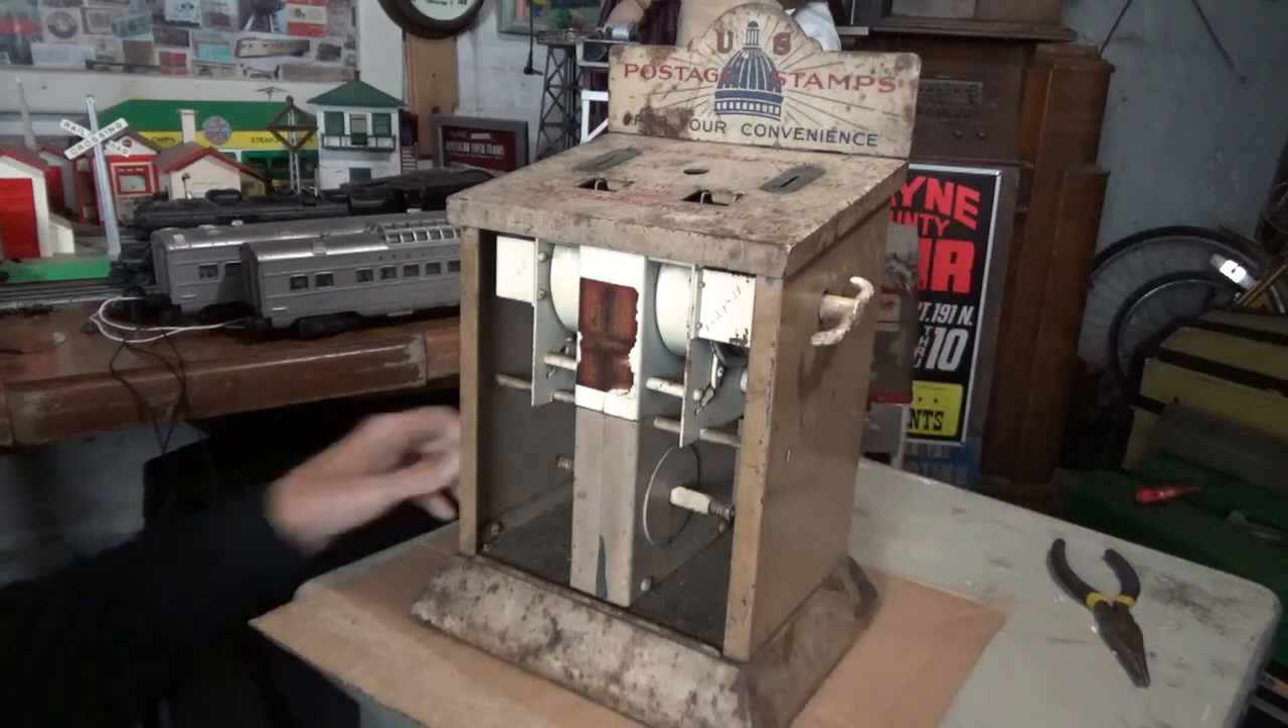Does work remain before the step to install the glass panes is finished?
Yes.